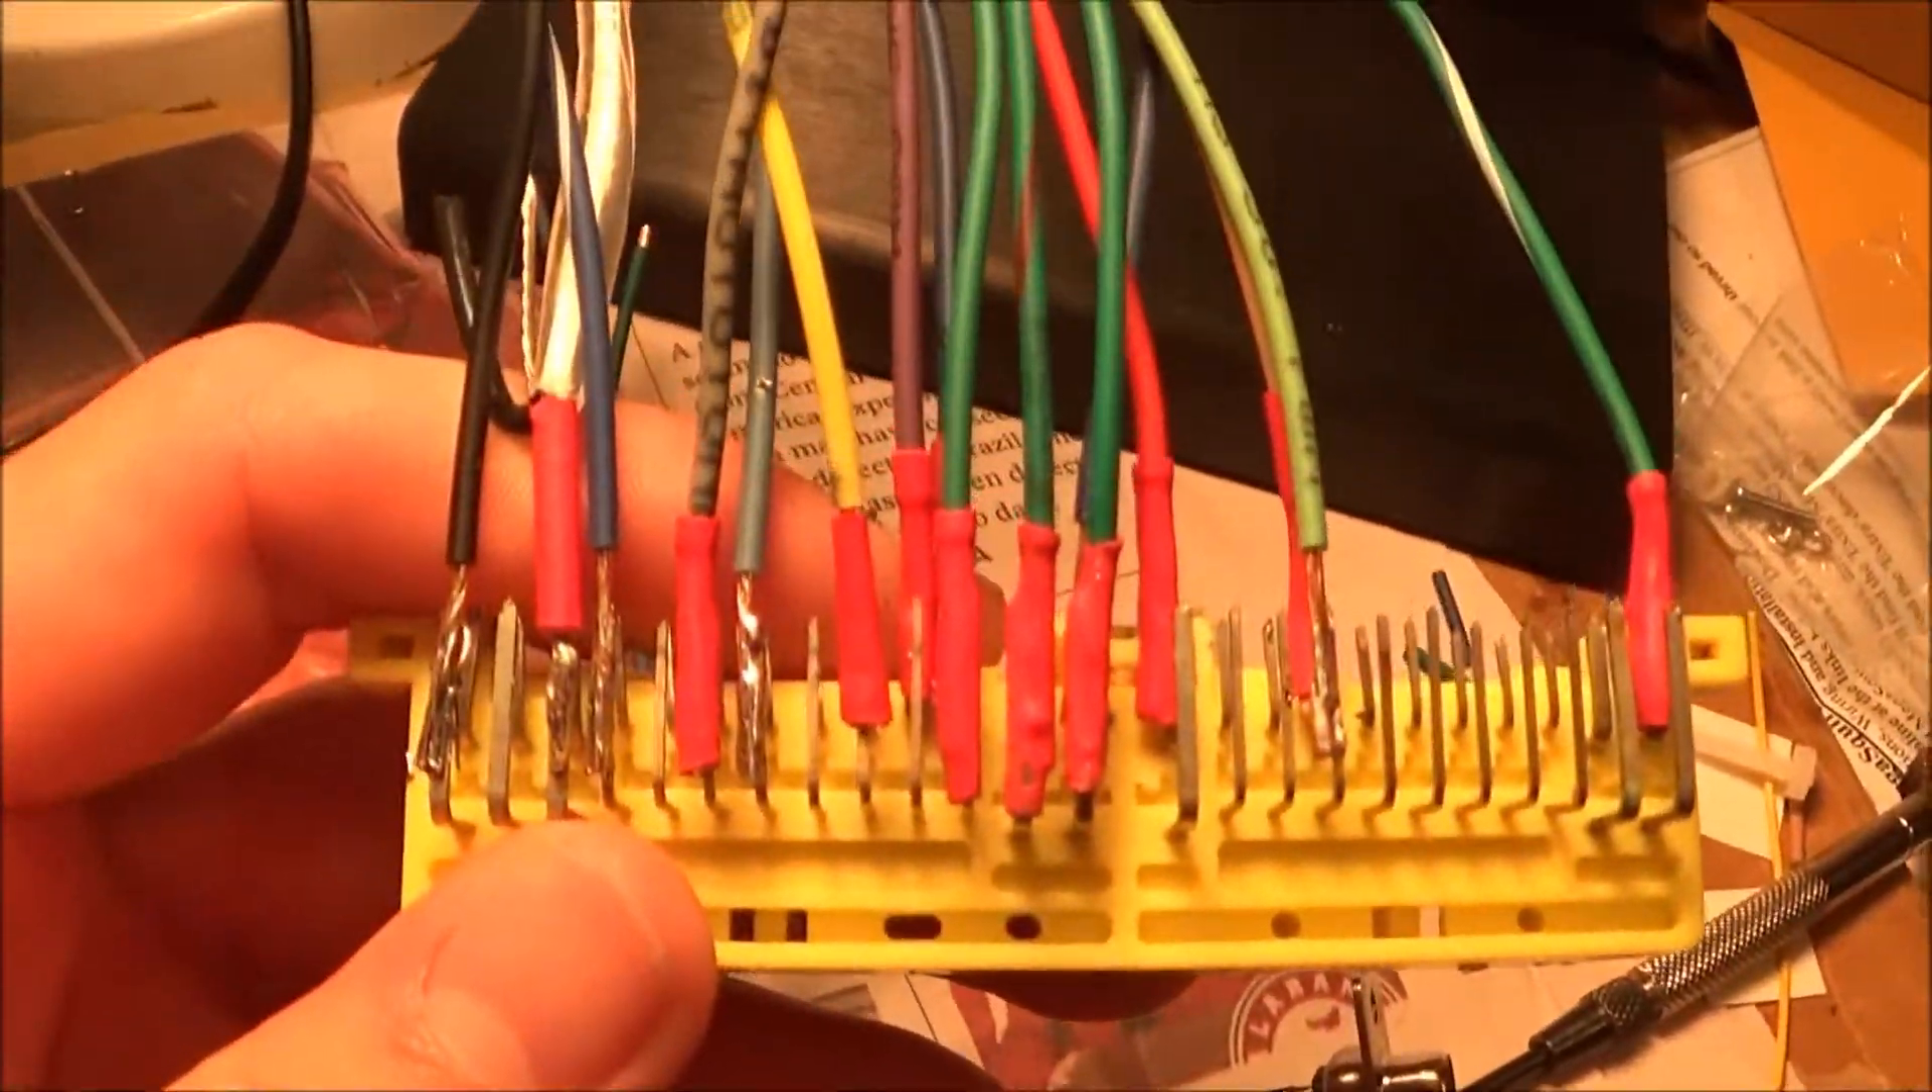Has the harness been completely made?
No.